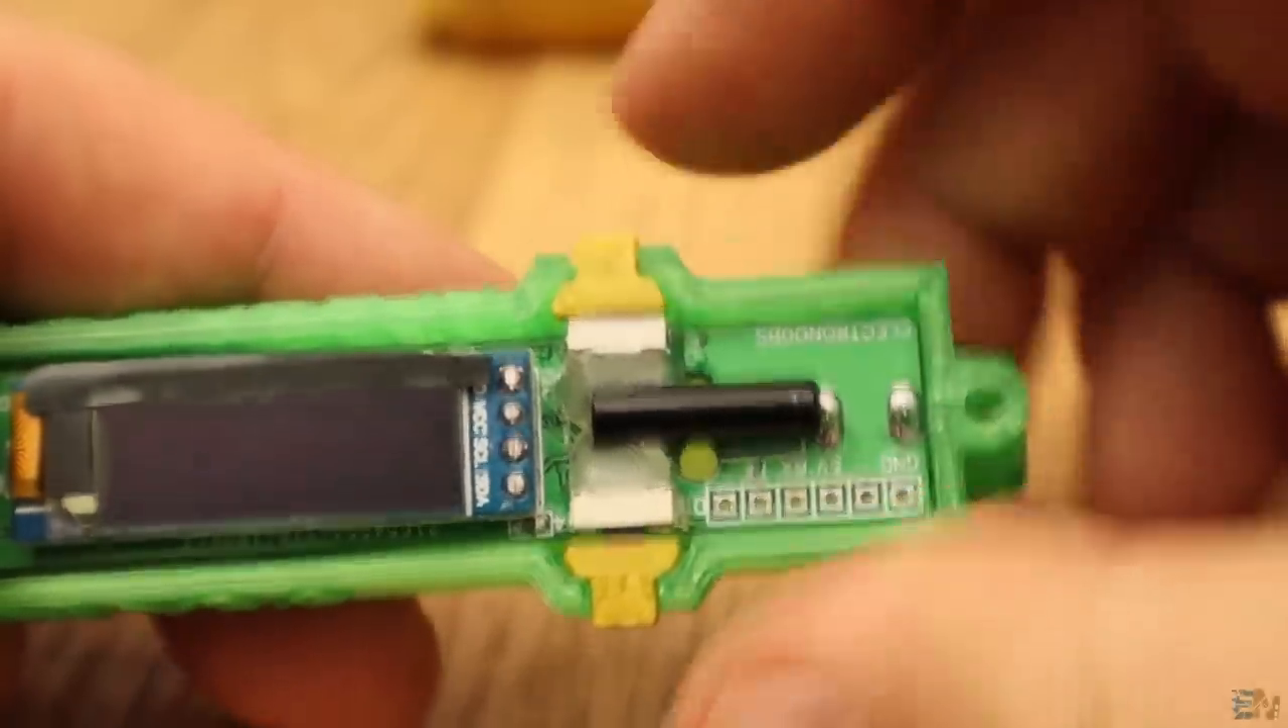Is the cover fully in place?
No.